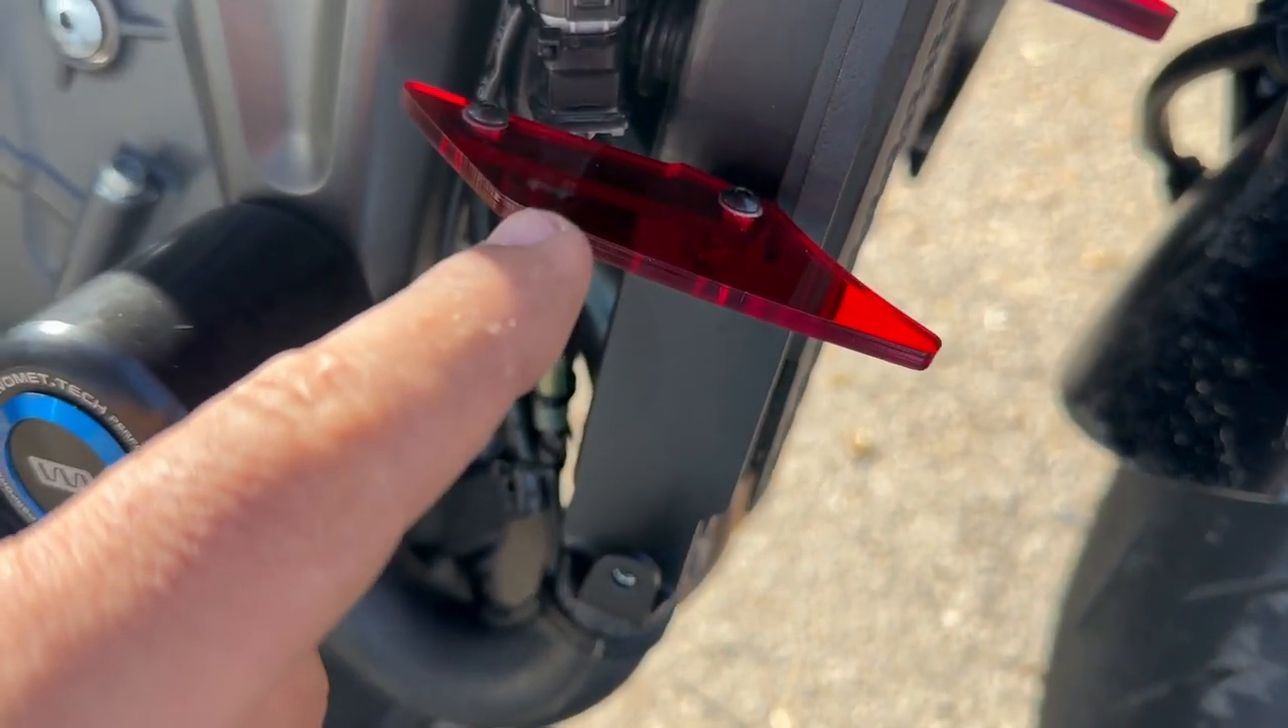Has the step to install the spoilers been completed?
Yes.